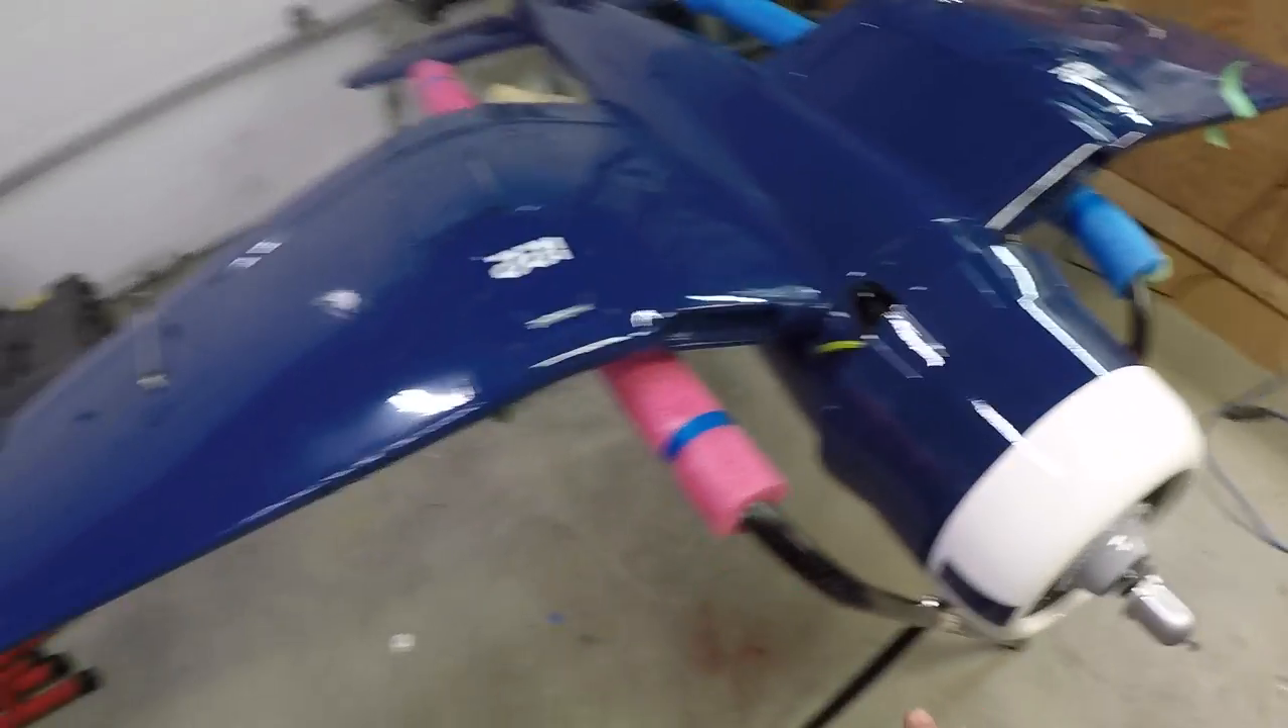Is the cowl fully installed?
Yes.